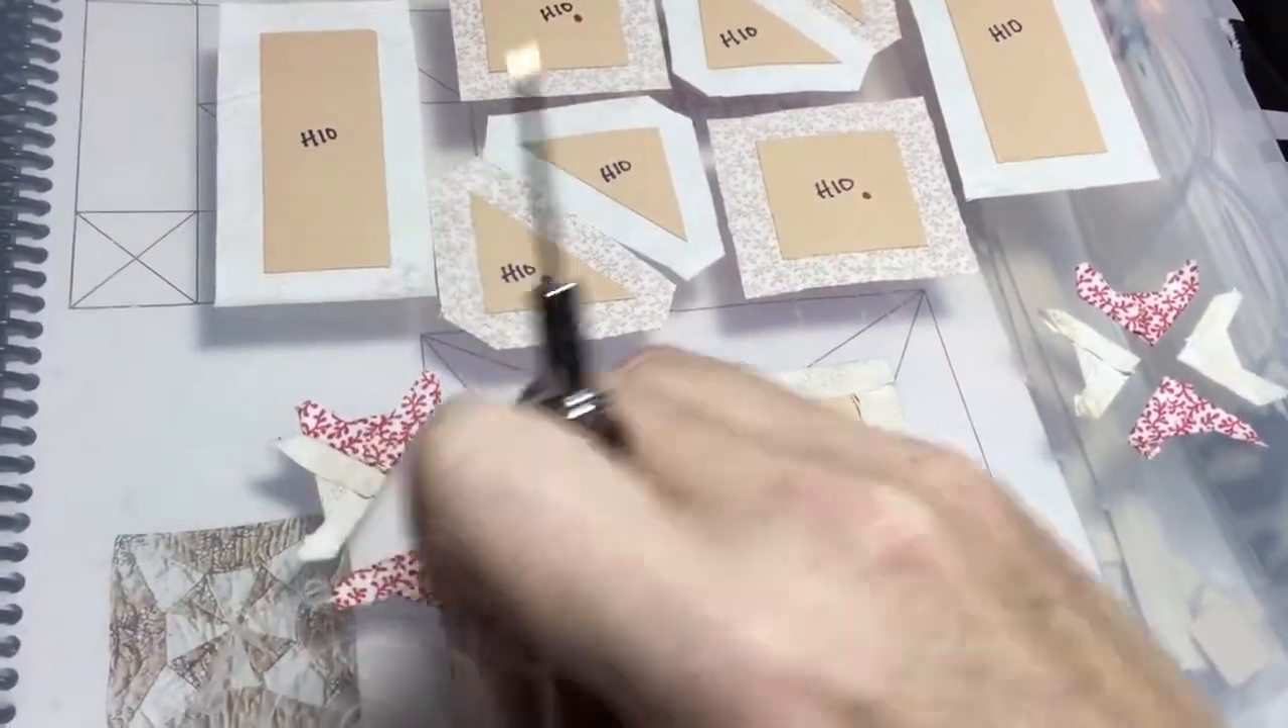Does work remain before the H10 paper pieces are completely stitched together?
Yes.